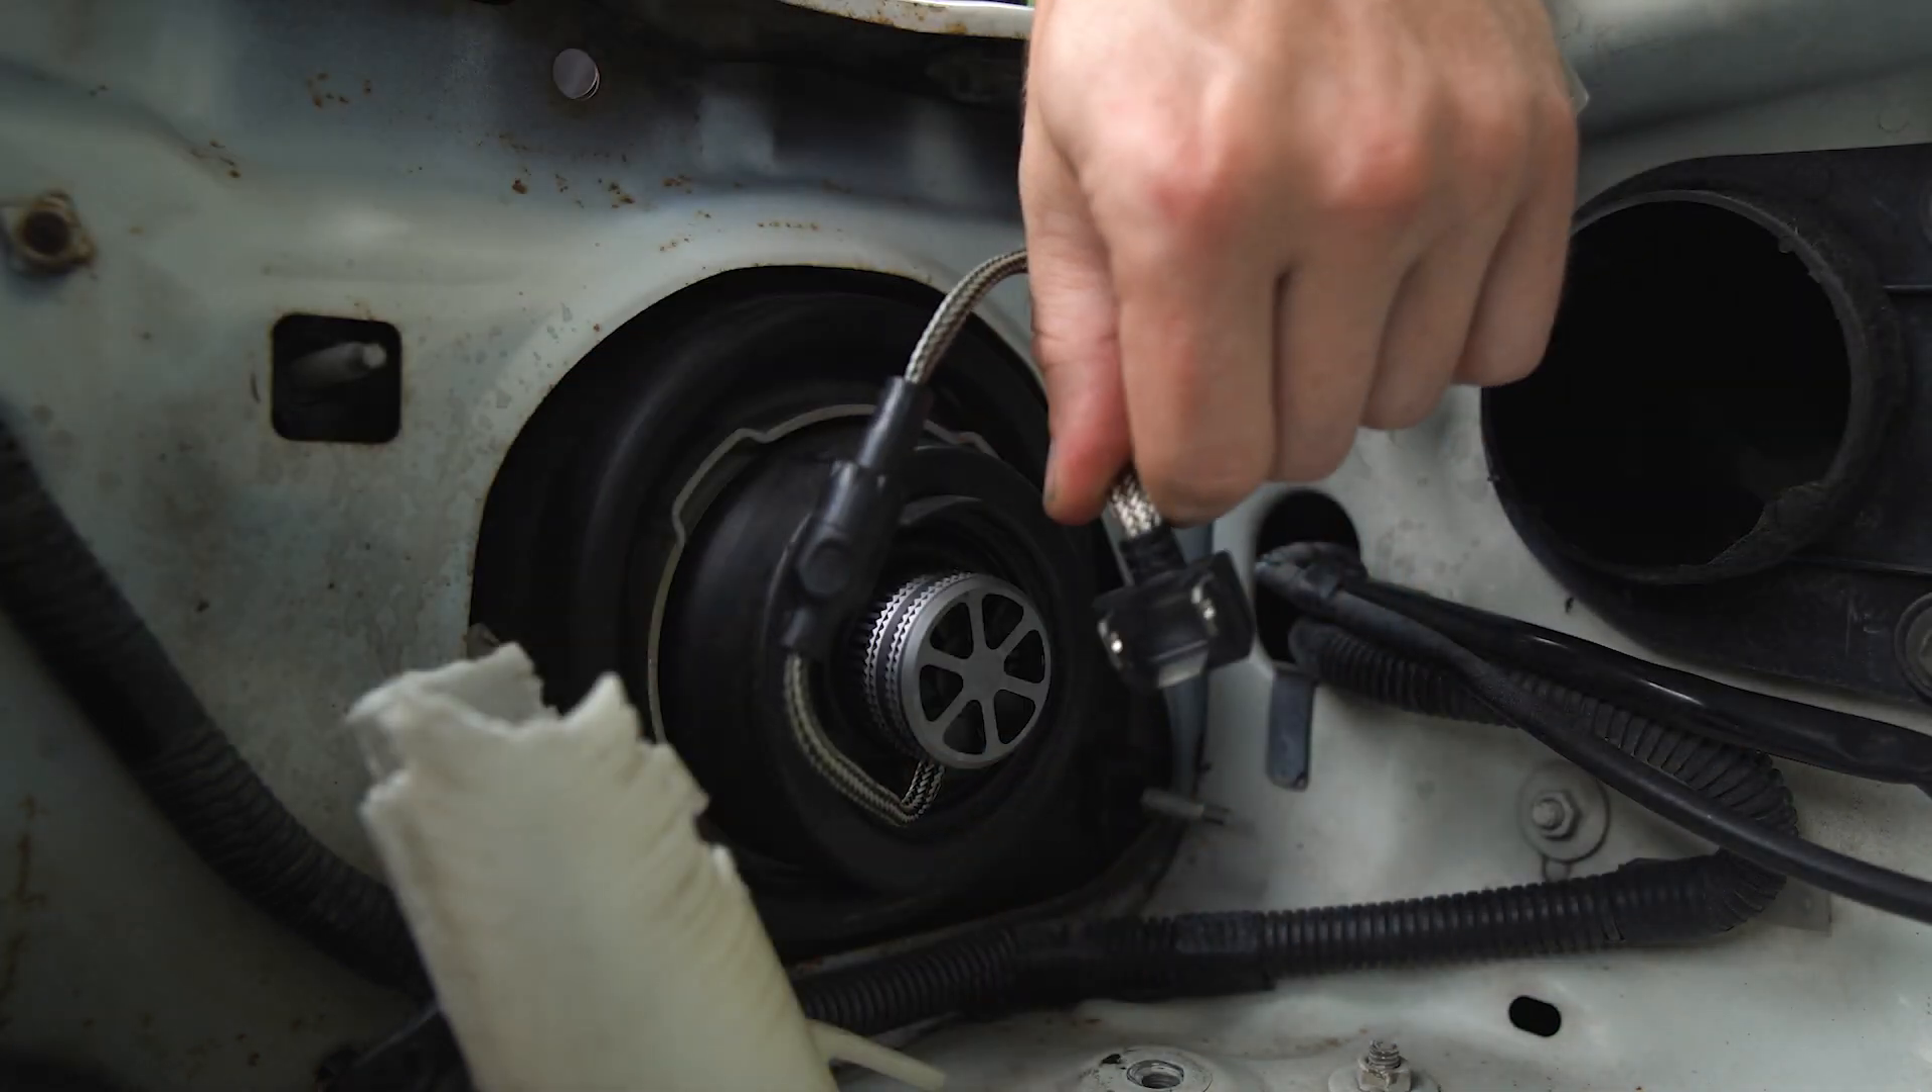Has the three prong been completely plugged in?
No.